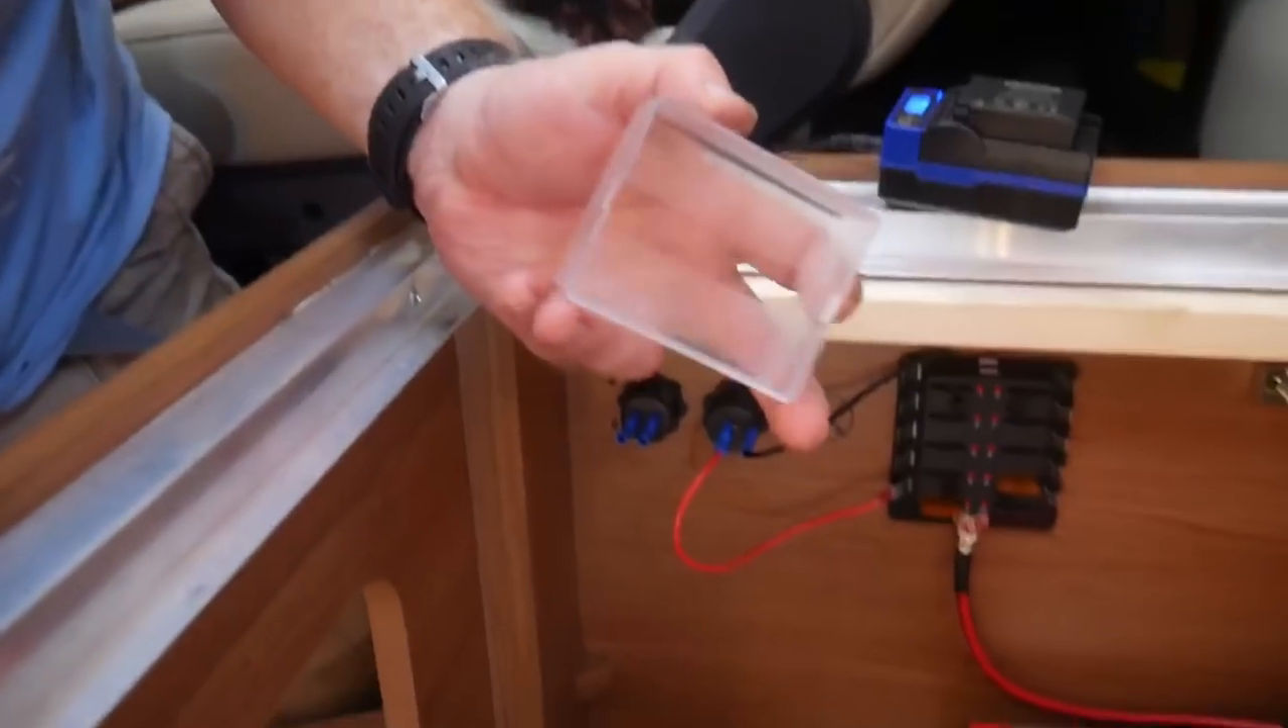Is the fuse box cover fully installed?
No.